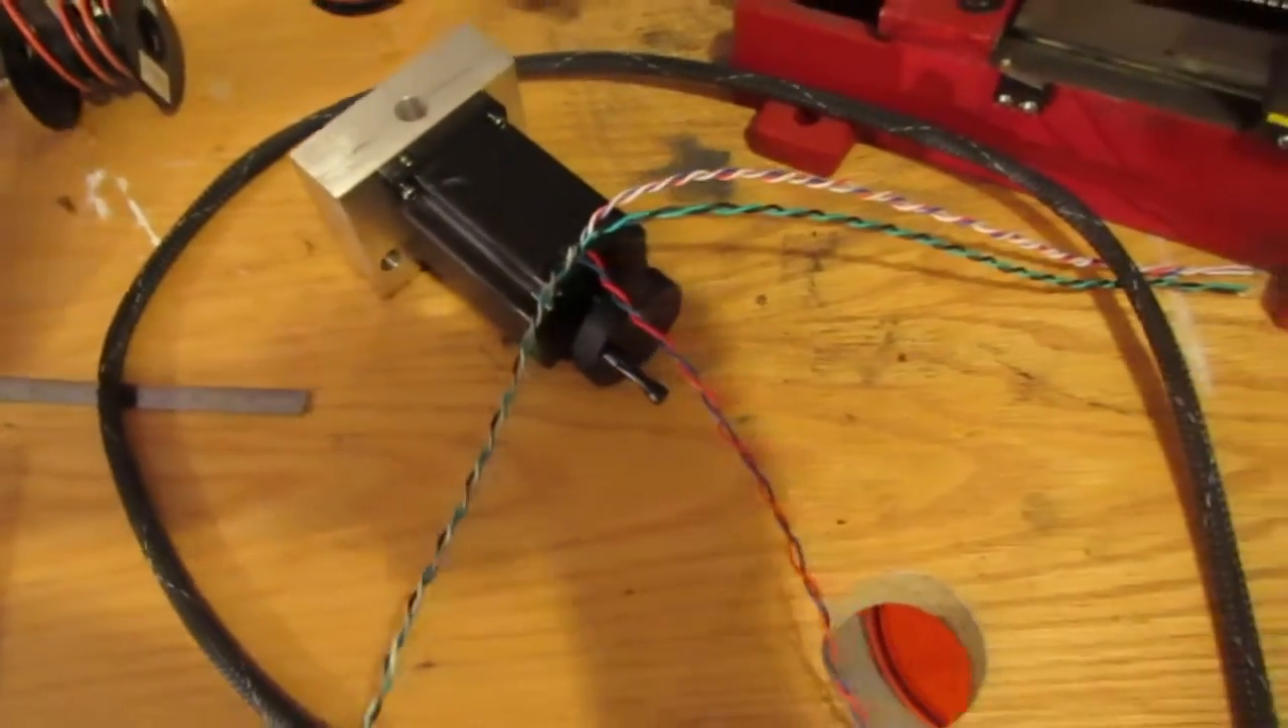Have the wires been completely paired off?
Yes.